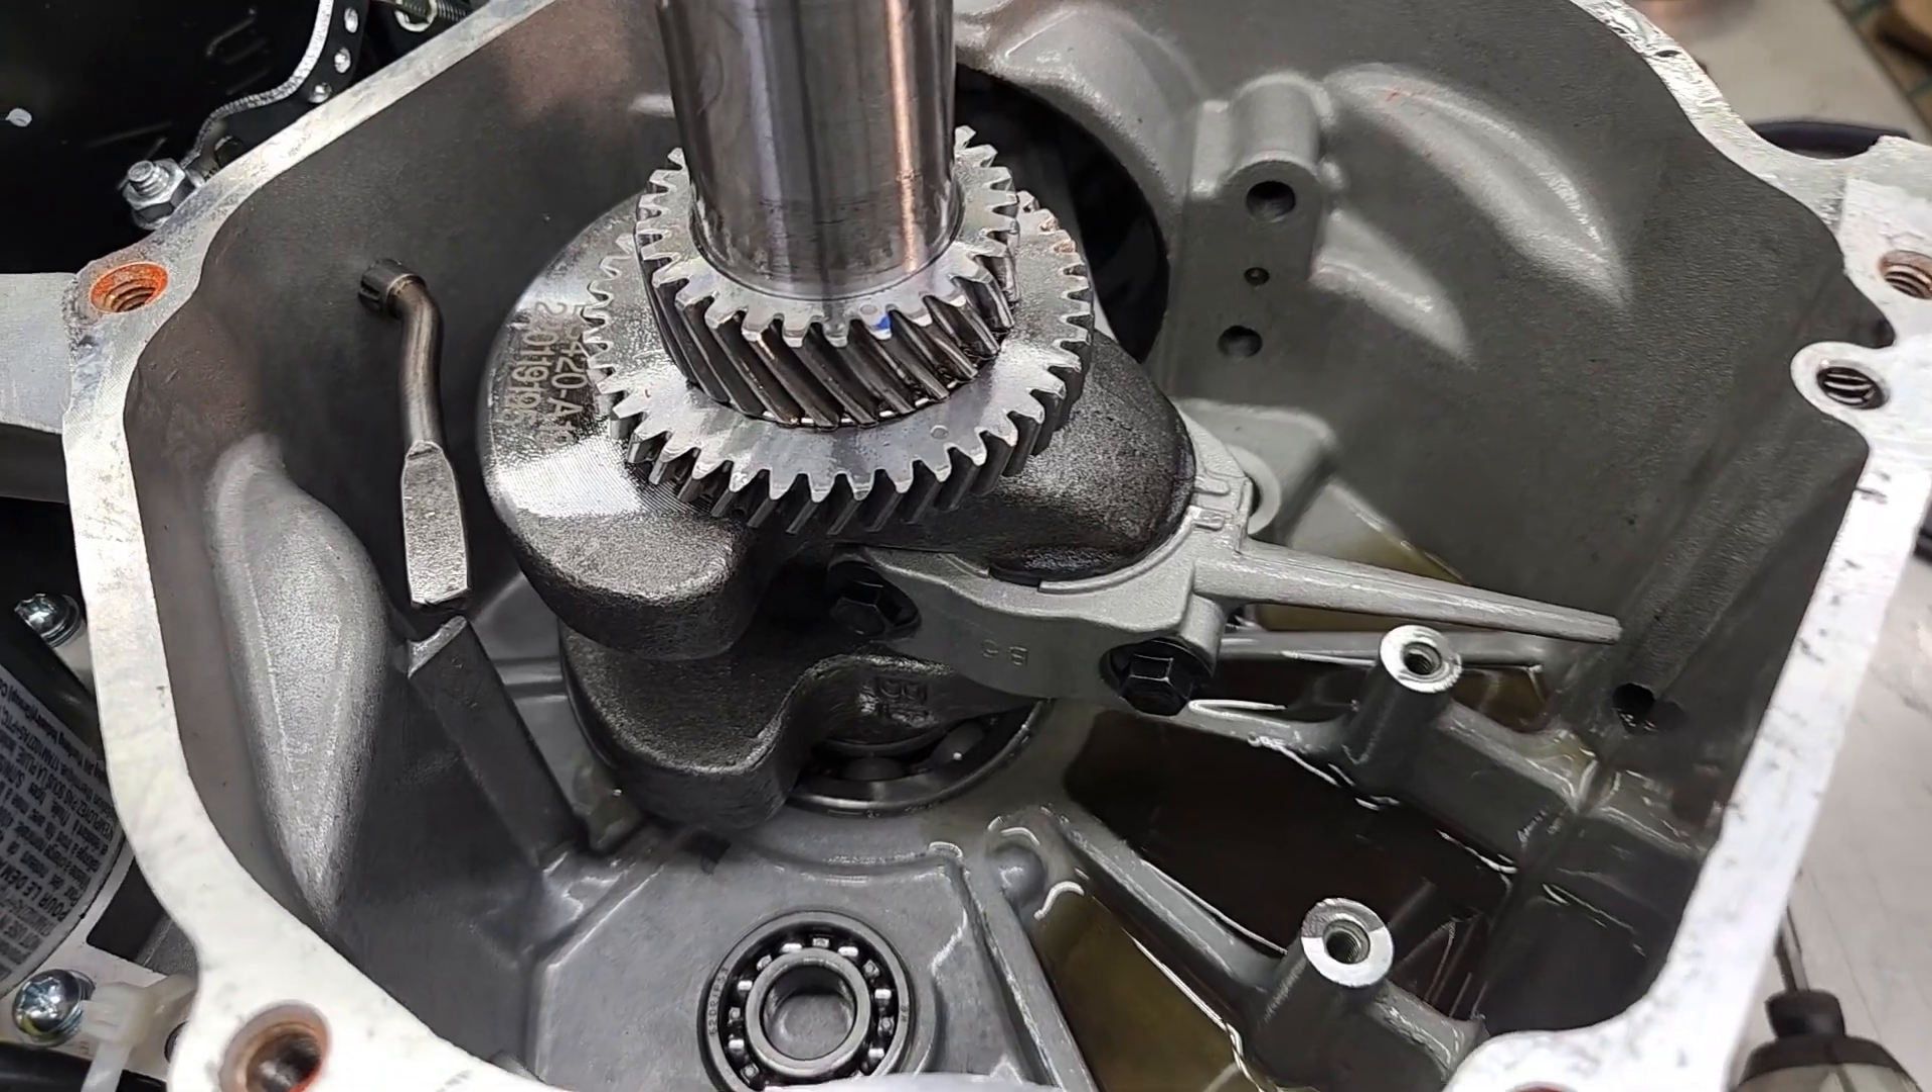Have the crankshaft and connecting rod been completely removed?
No.